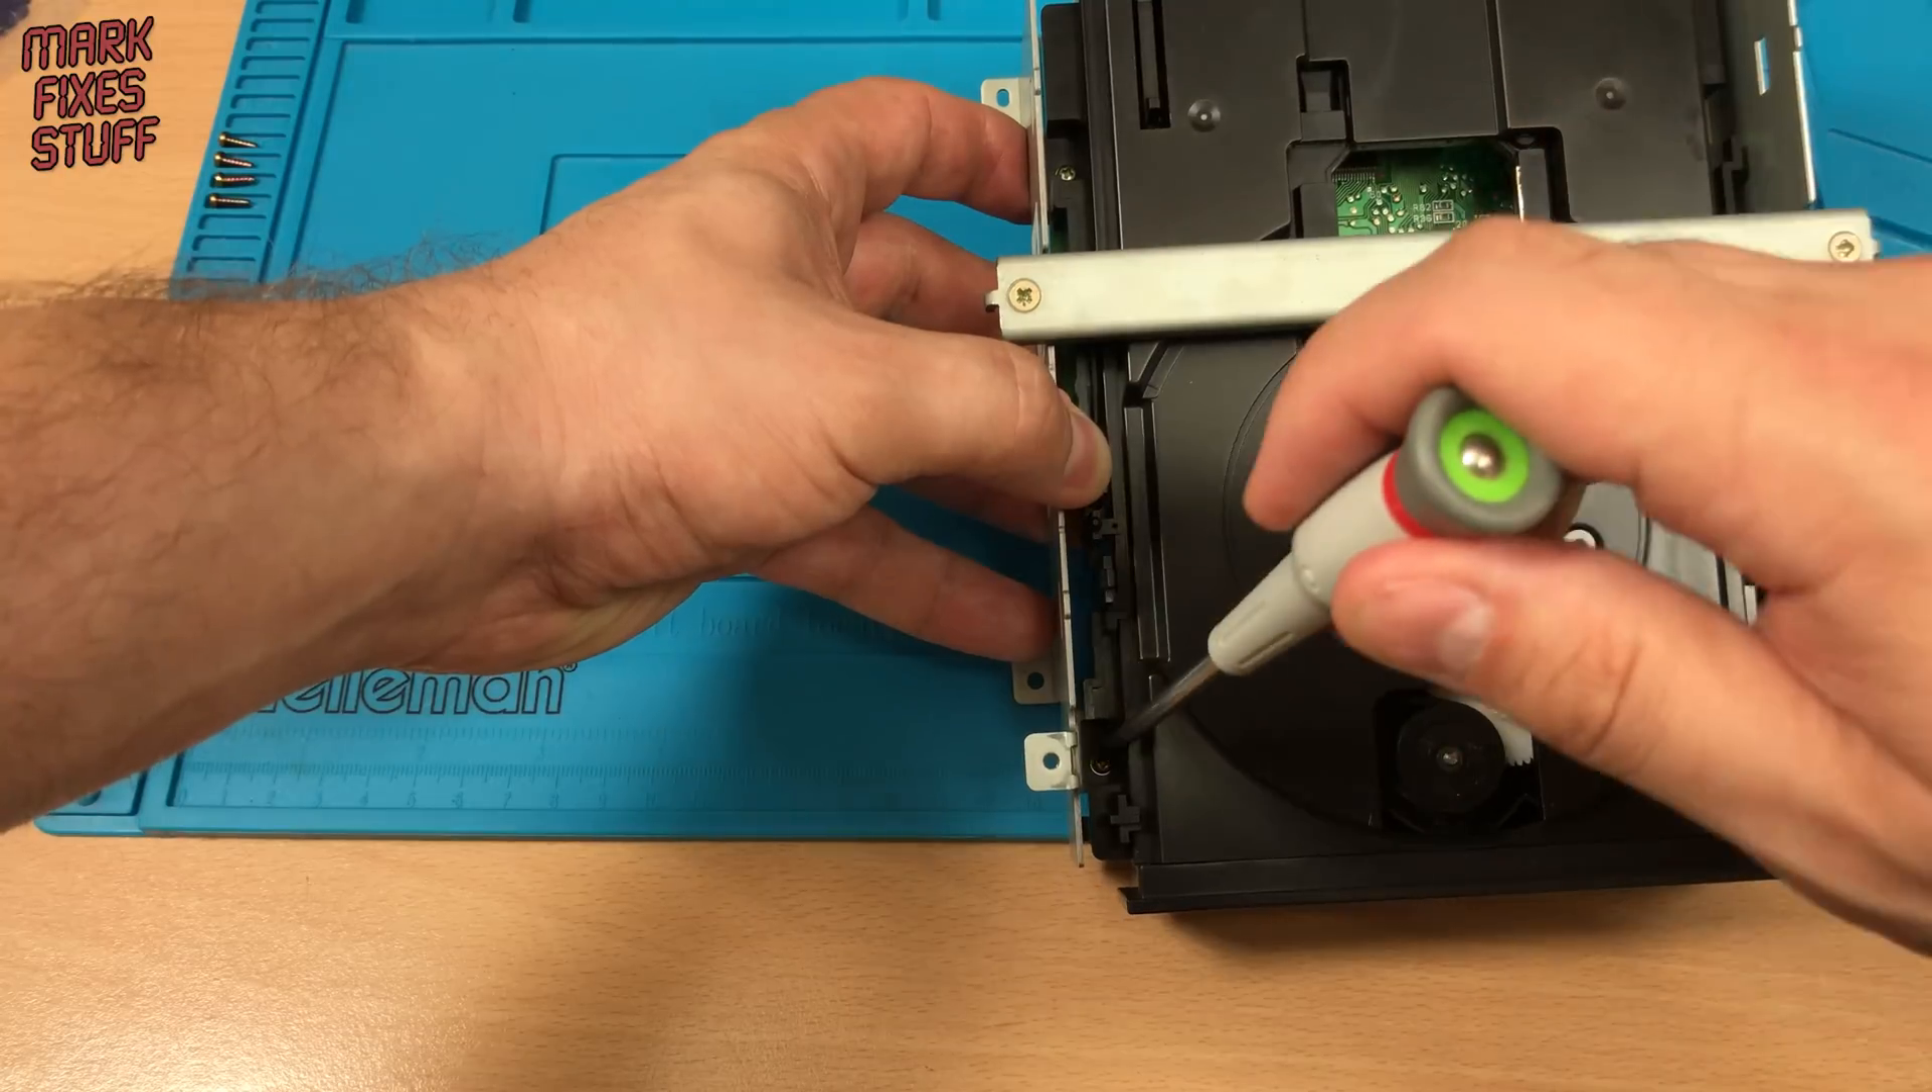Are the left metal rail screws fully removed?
No.